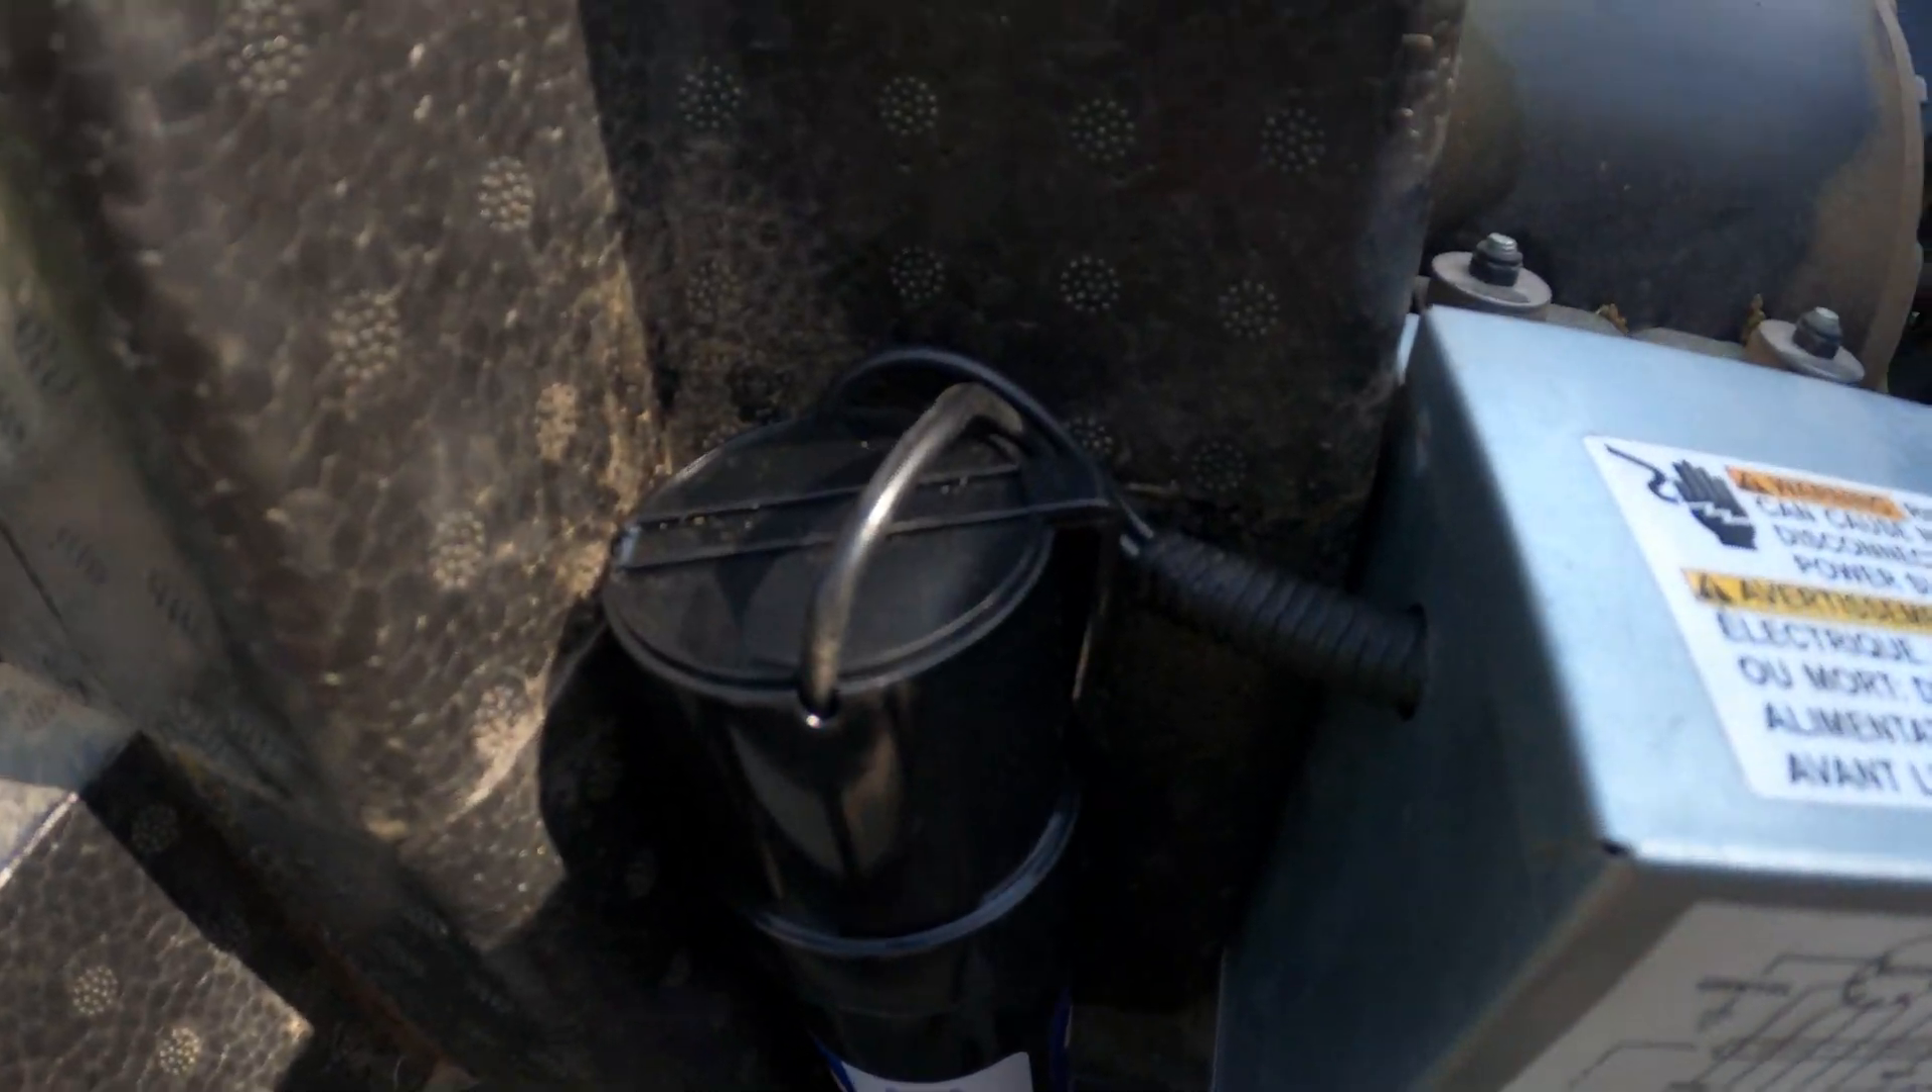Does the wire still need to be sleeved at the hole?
No.